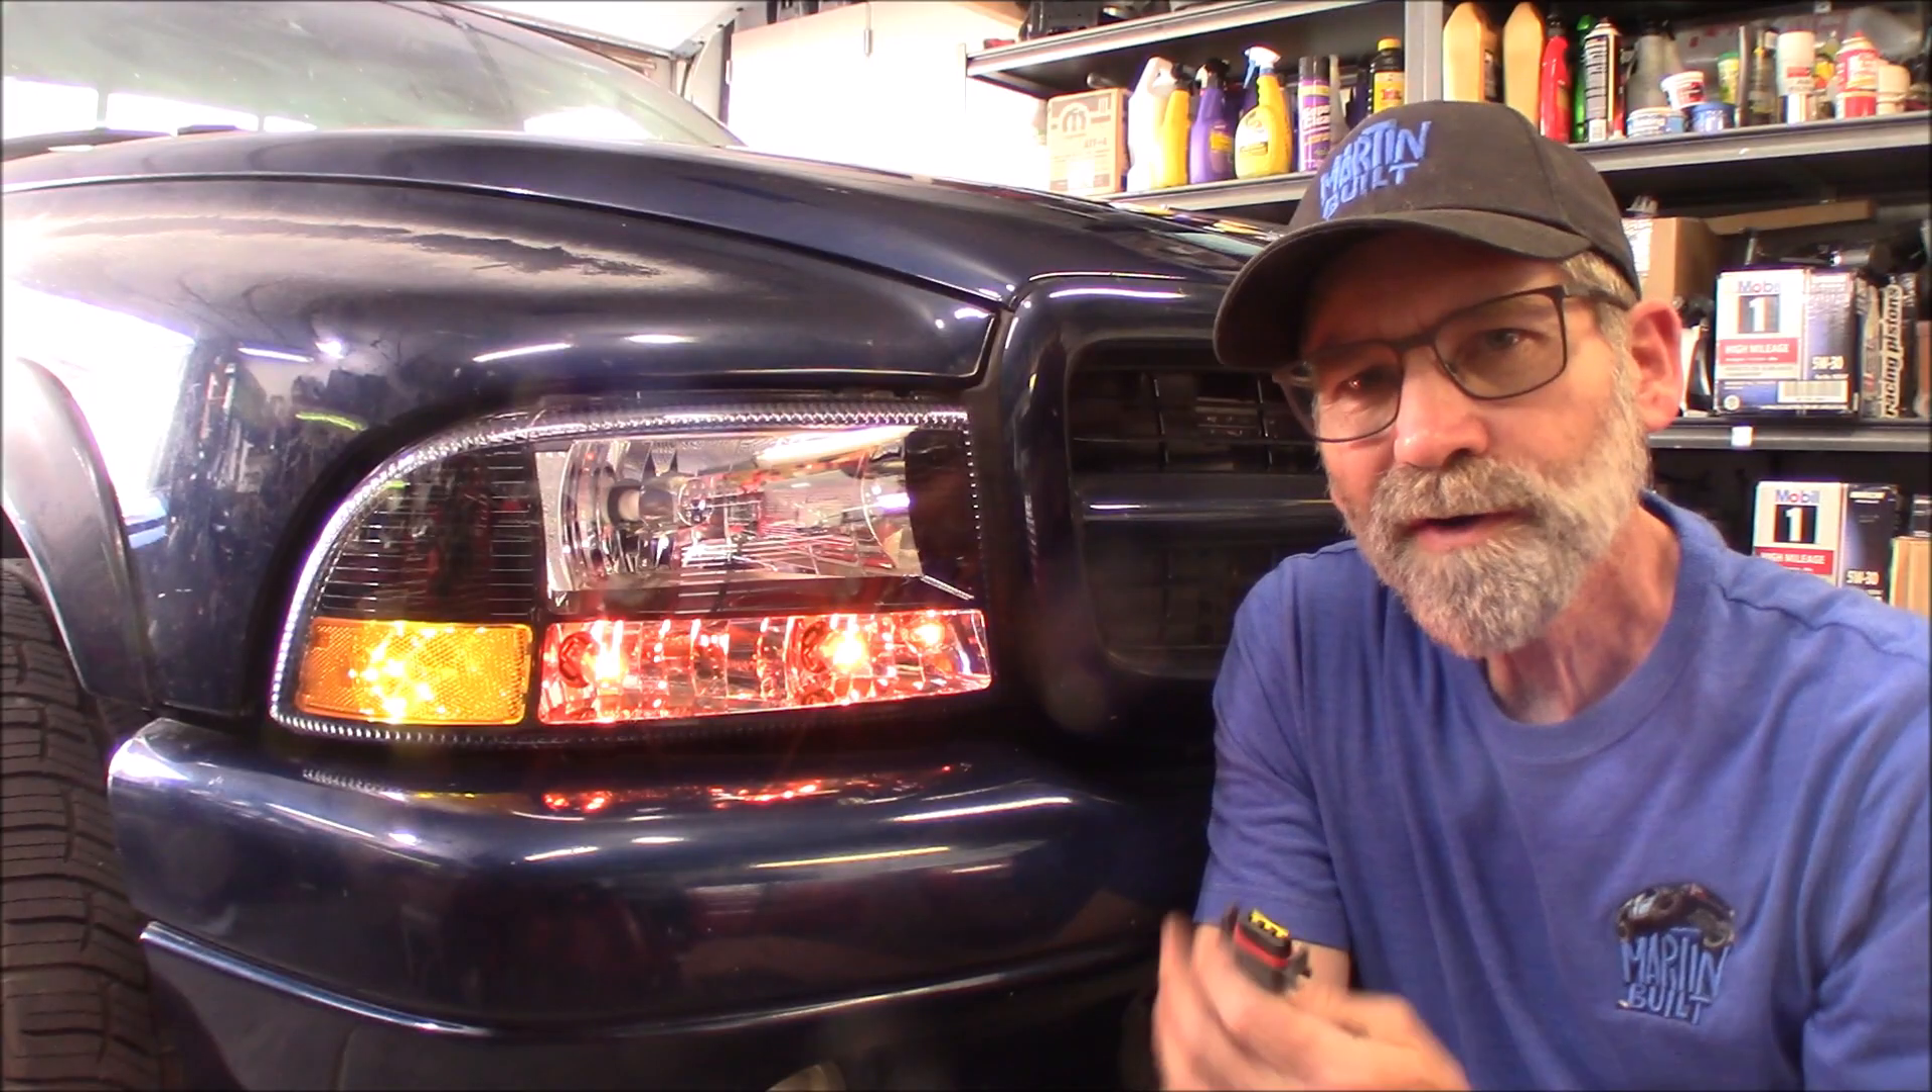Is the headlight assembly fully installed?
Yes.